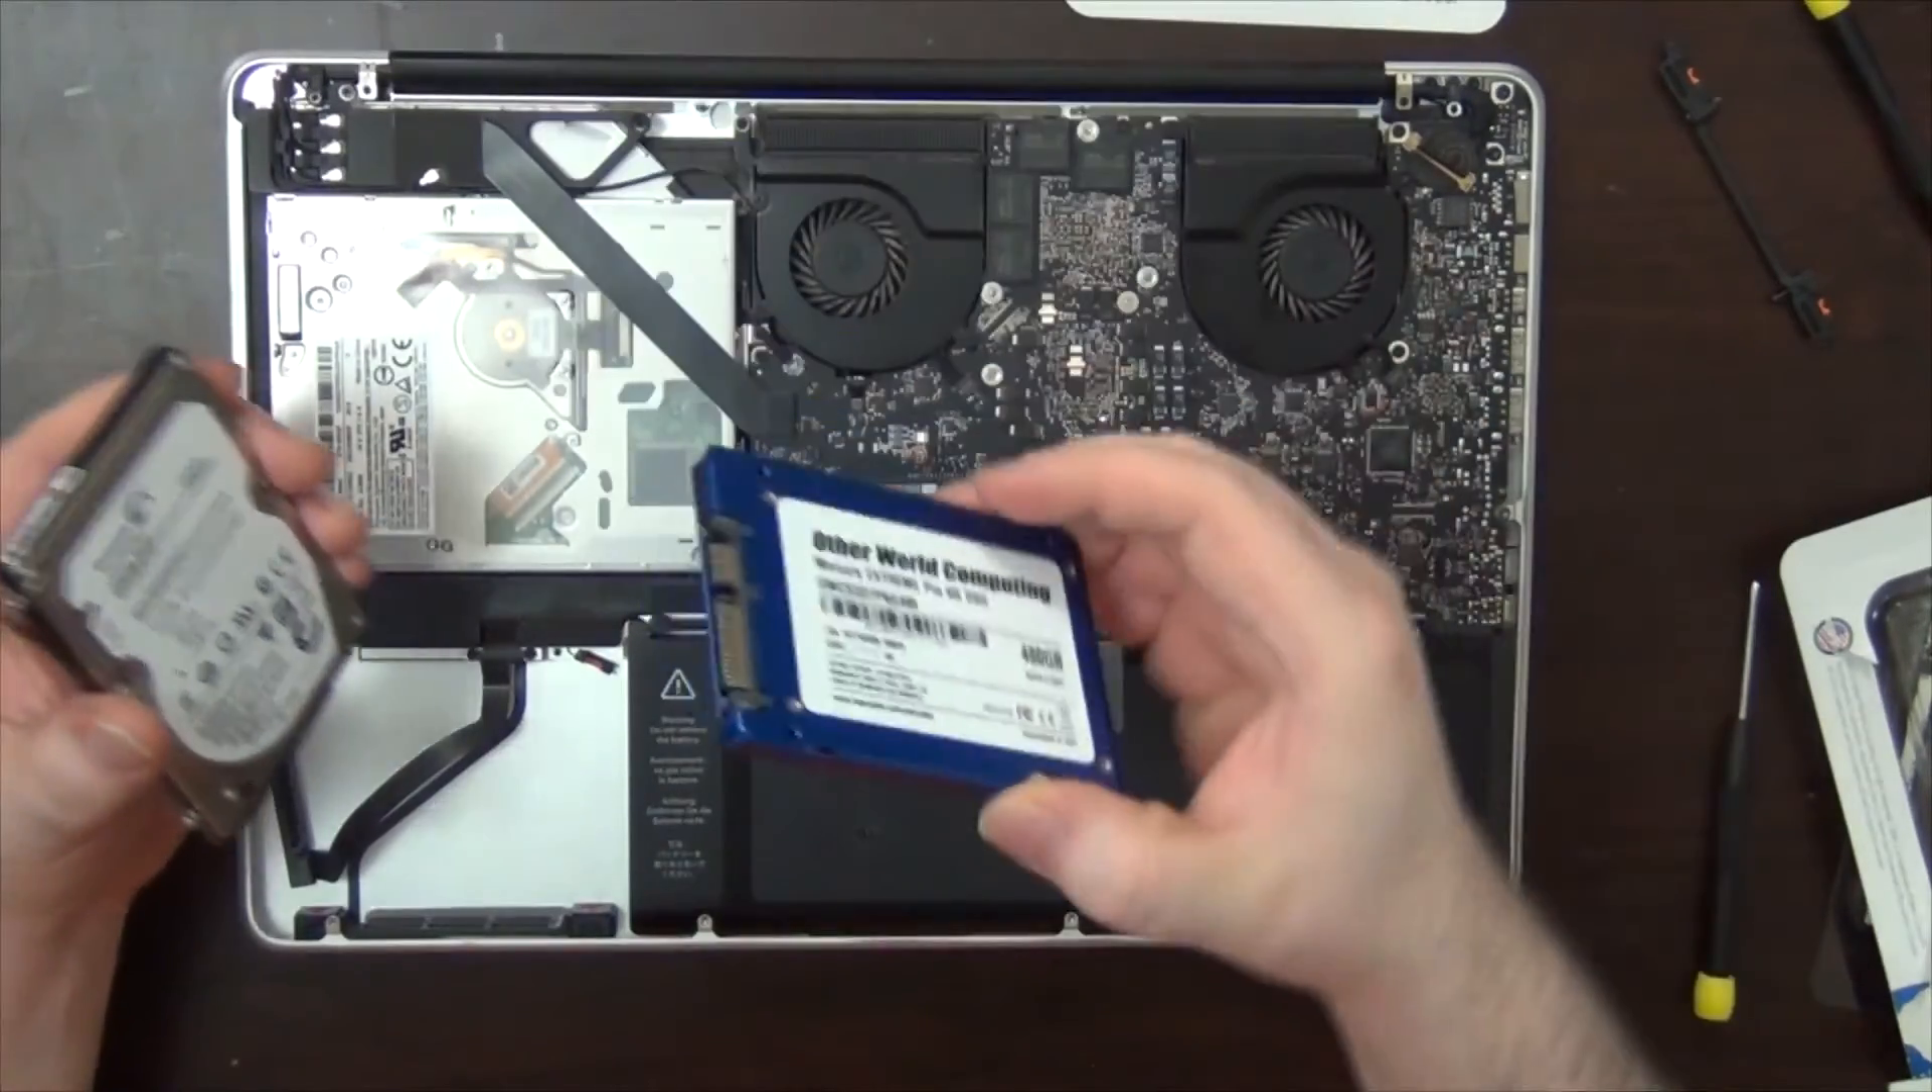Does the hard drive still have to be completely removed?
No.